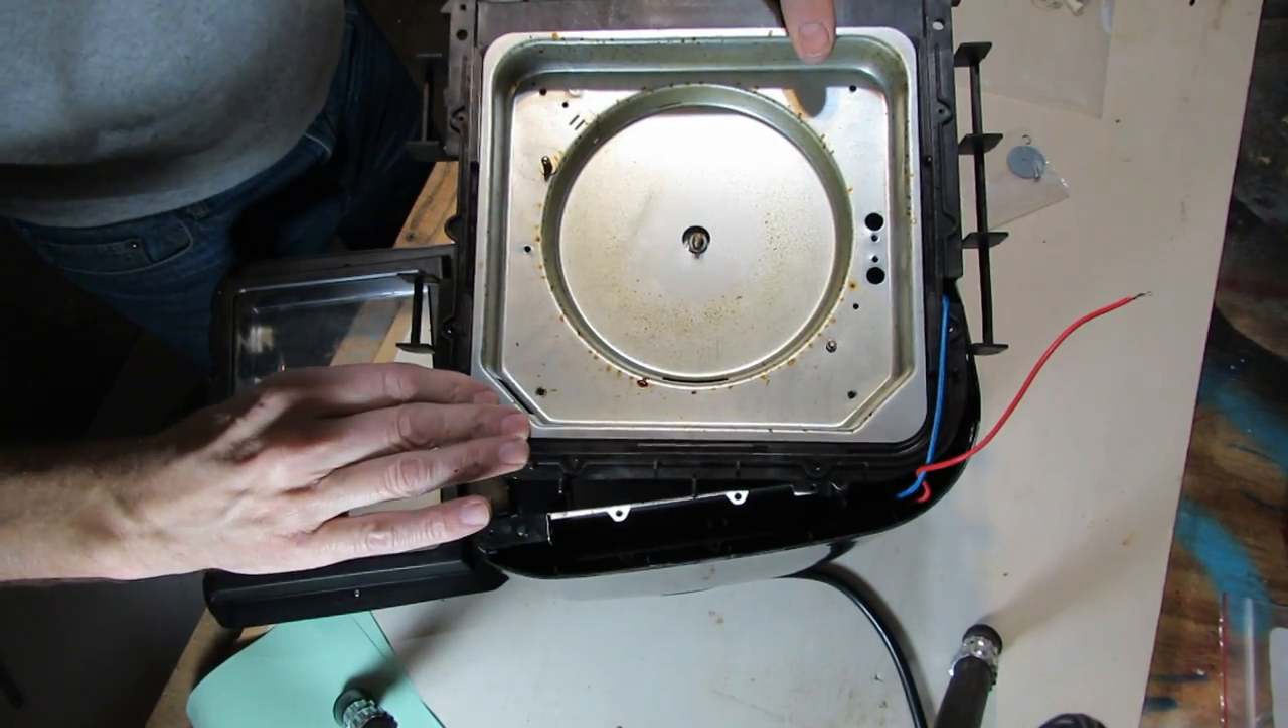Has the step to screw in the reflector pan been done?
No.